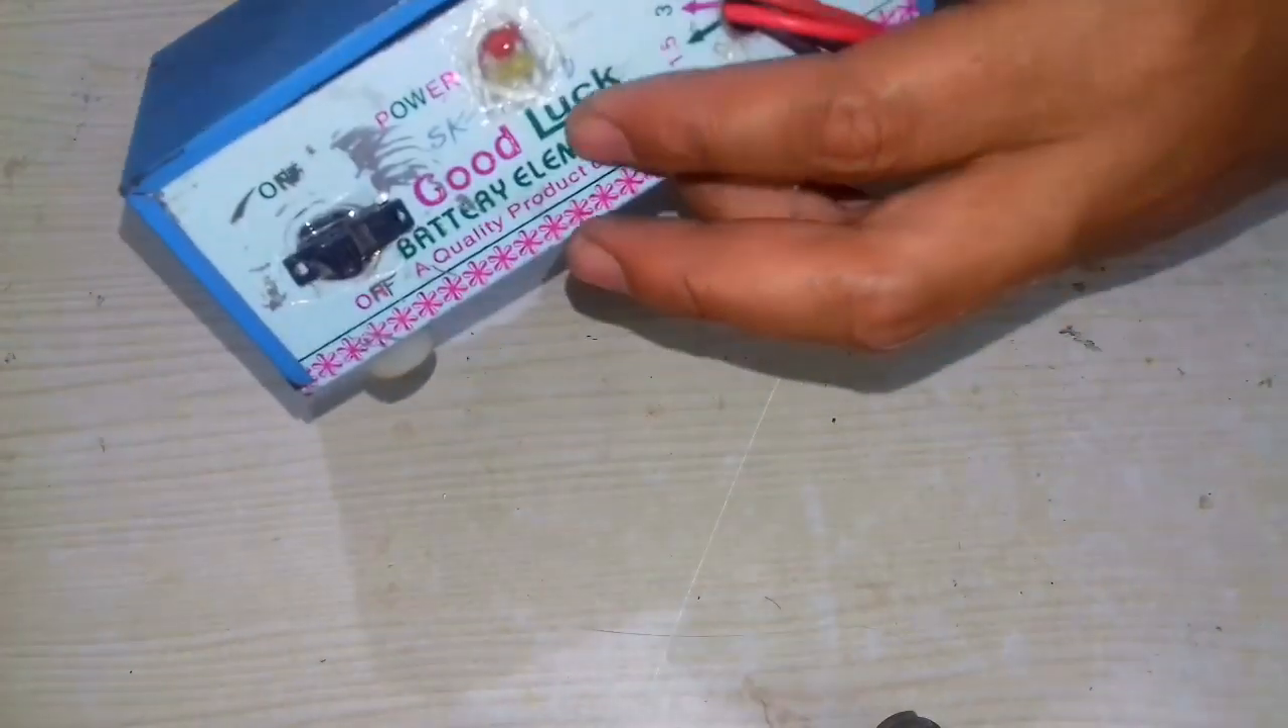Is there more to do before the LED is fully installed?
No.